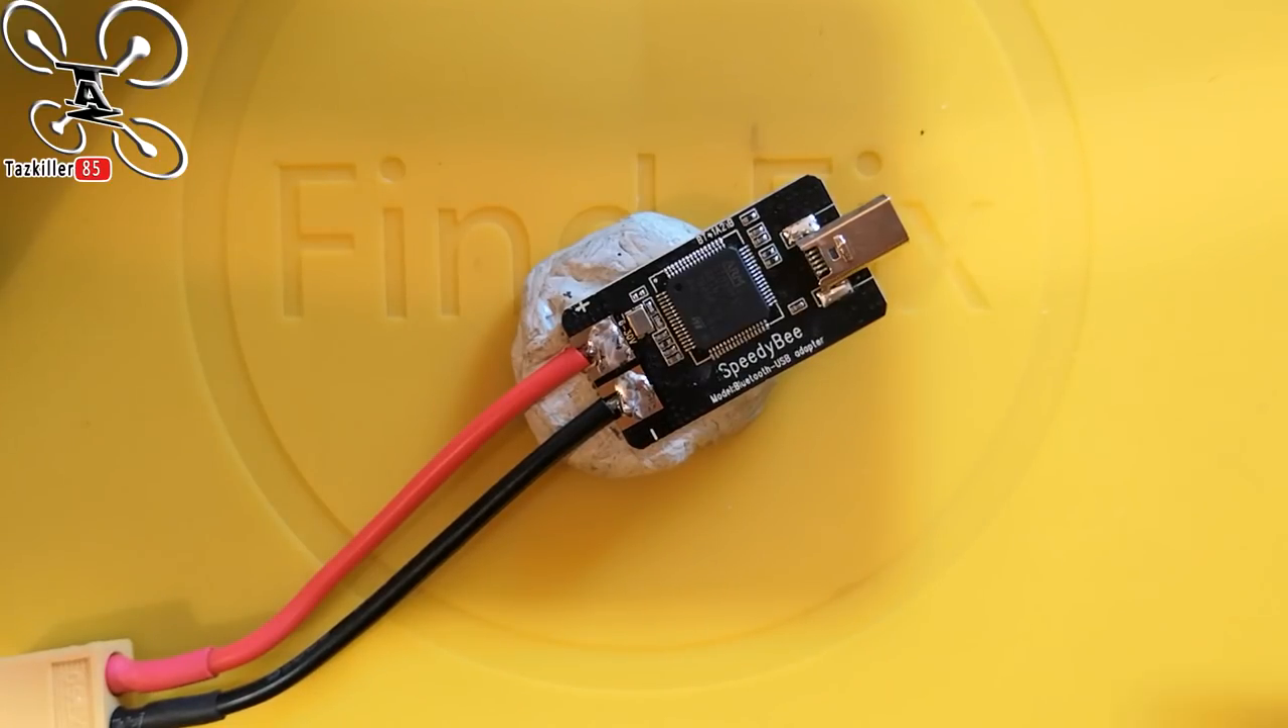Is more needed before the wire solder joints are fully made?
No.